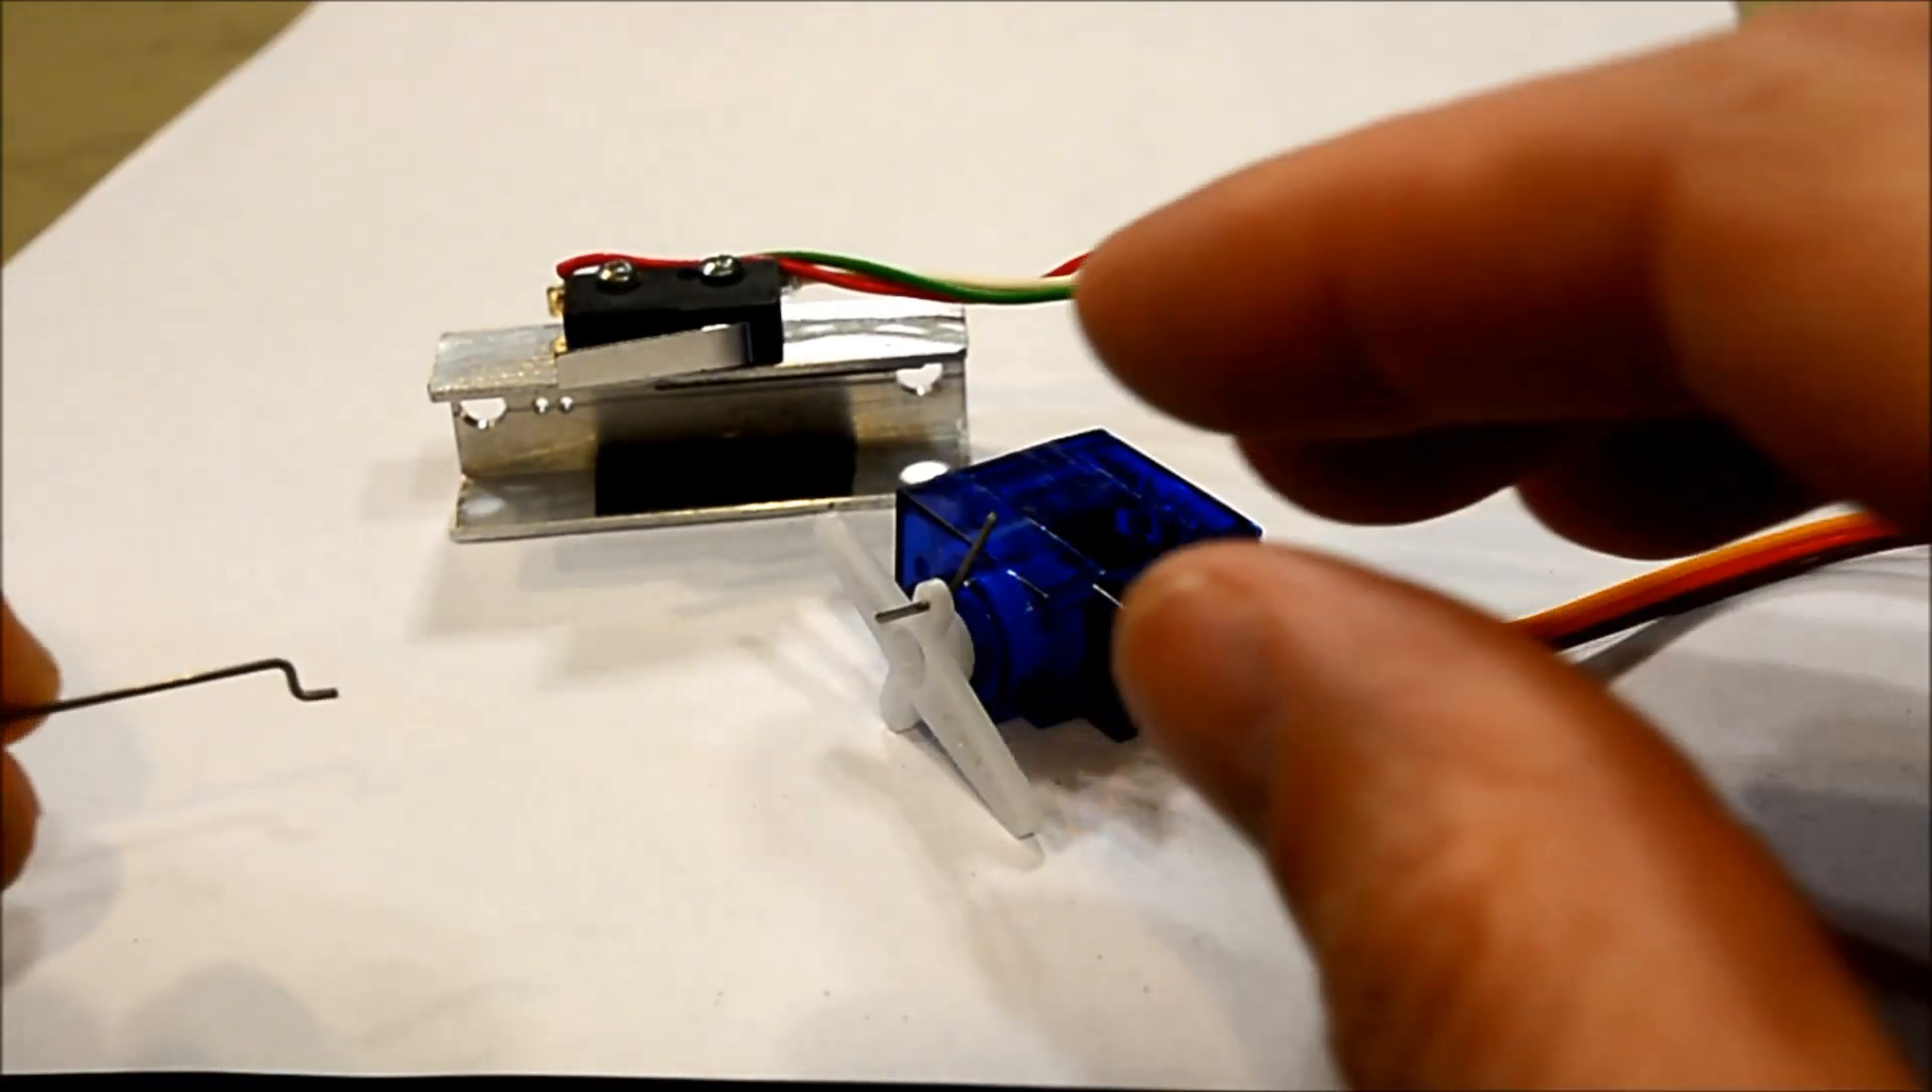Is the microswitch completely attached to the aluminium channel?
Yes.